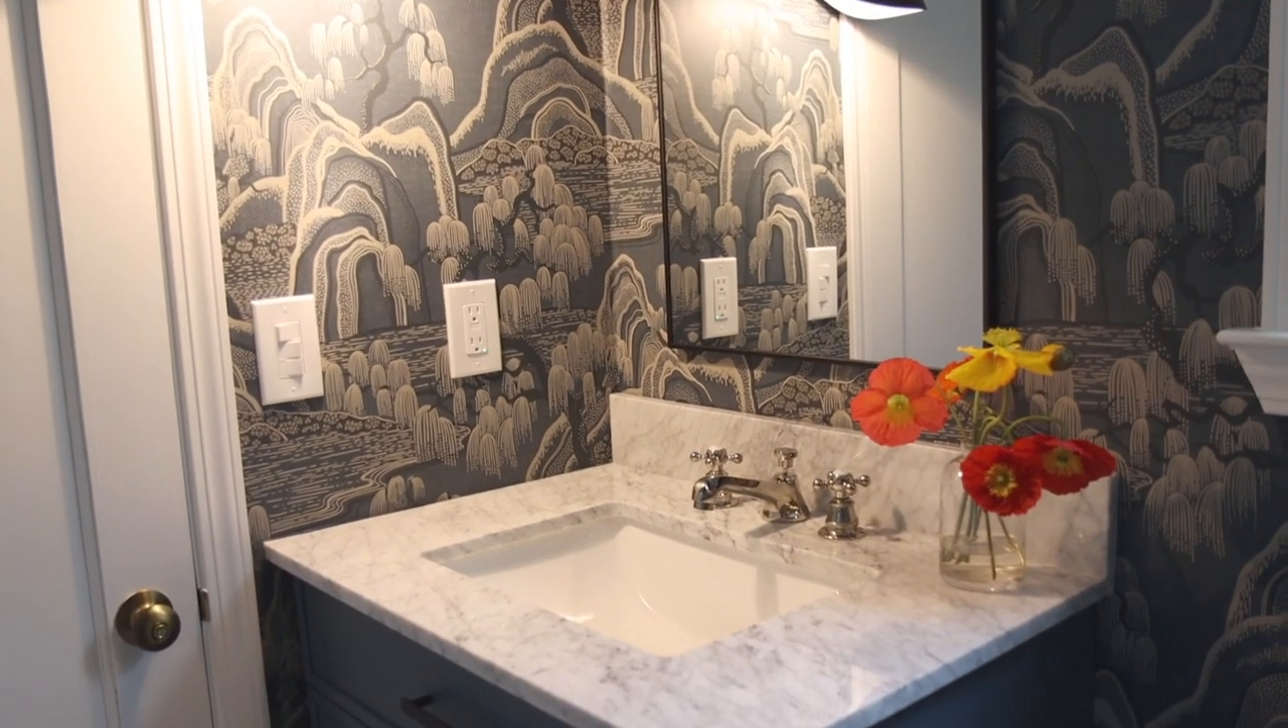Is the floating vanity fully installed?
Yes.